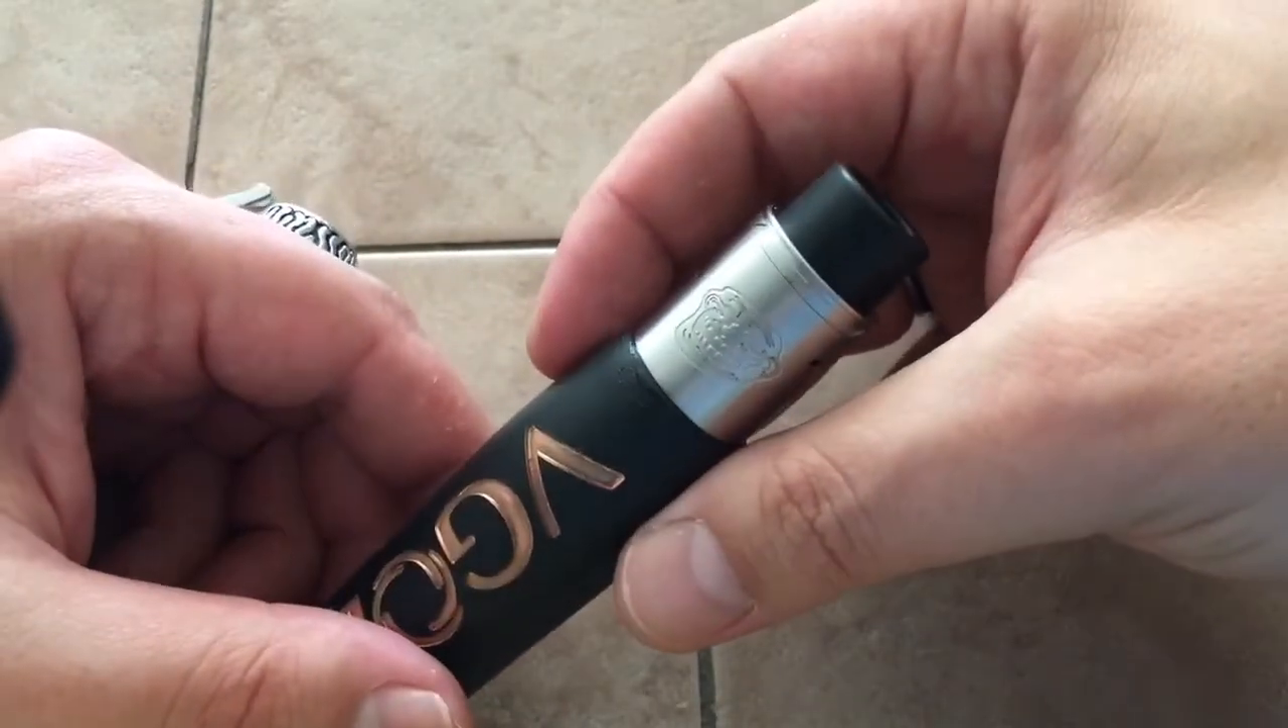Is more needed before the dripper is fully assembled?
No.